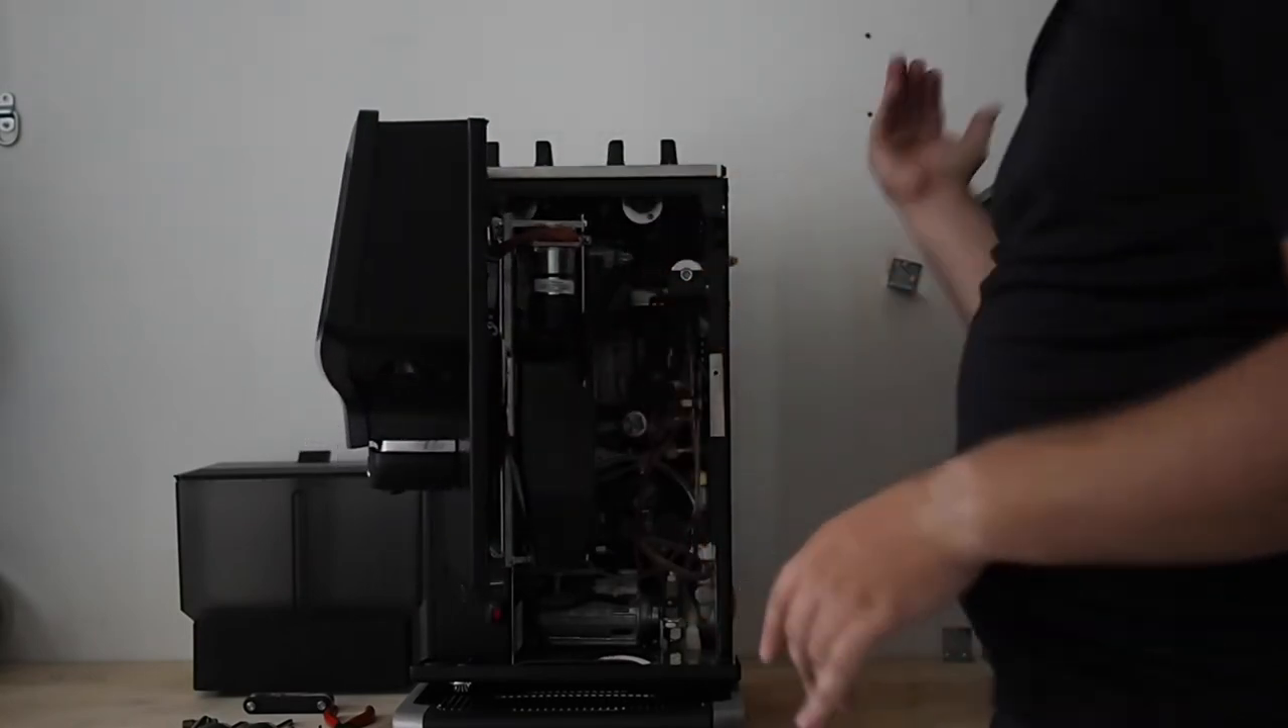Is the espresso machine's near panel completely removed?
Yes.